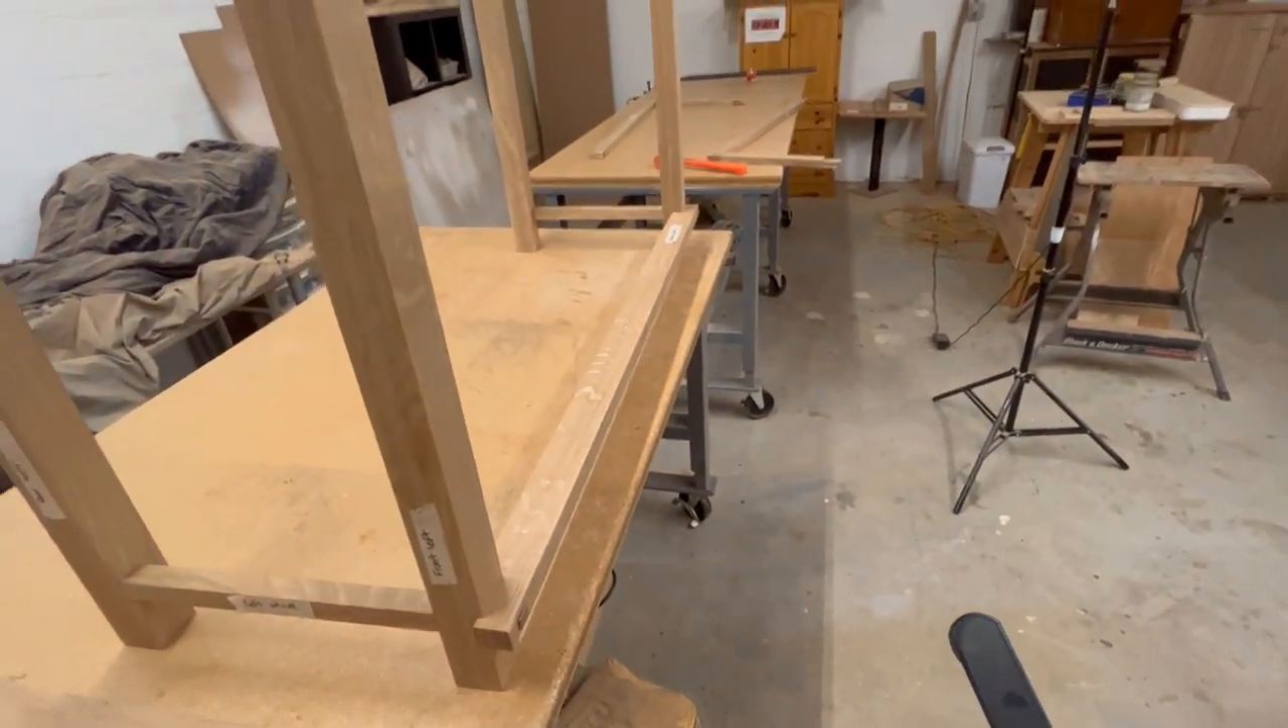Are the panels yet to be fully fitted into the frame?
Yes.